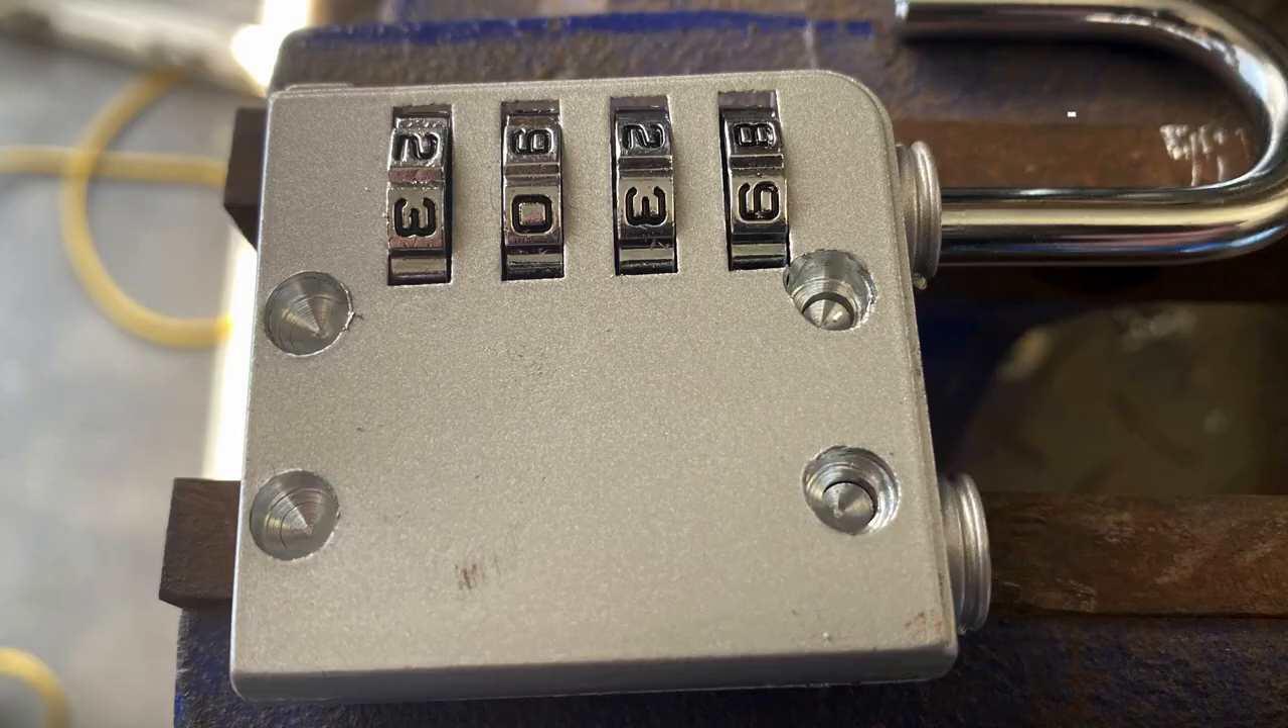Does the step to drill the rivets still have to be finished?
No.